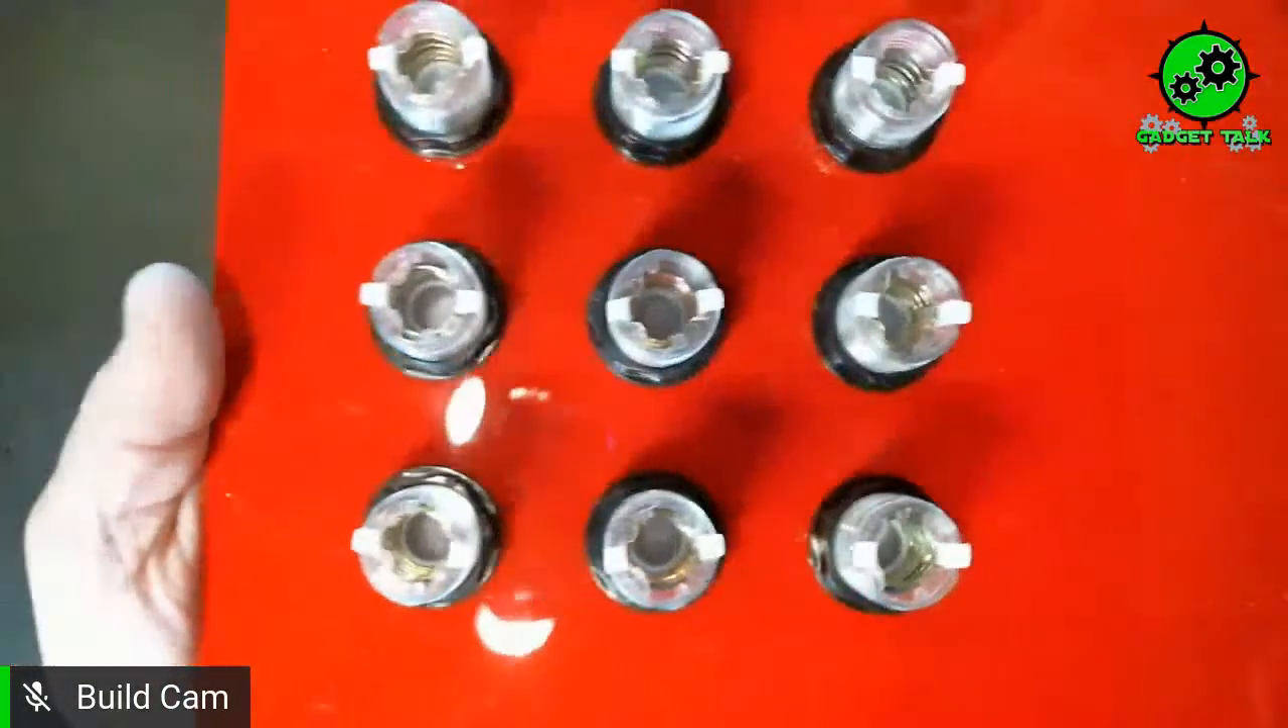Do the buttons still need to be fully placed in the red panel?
No.